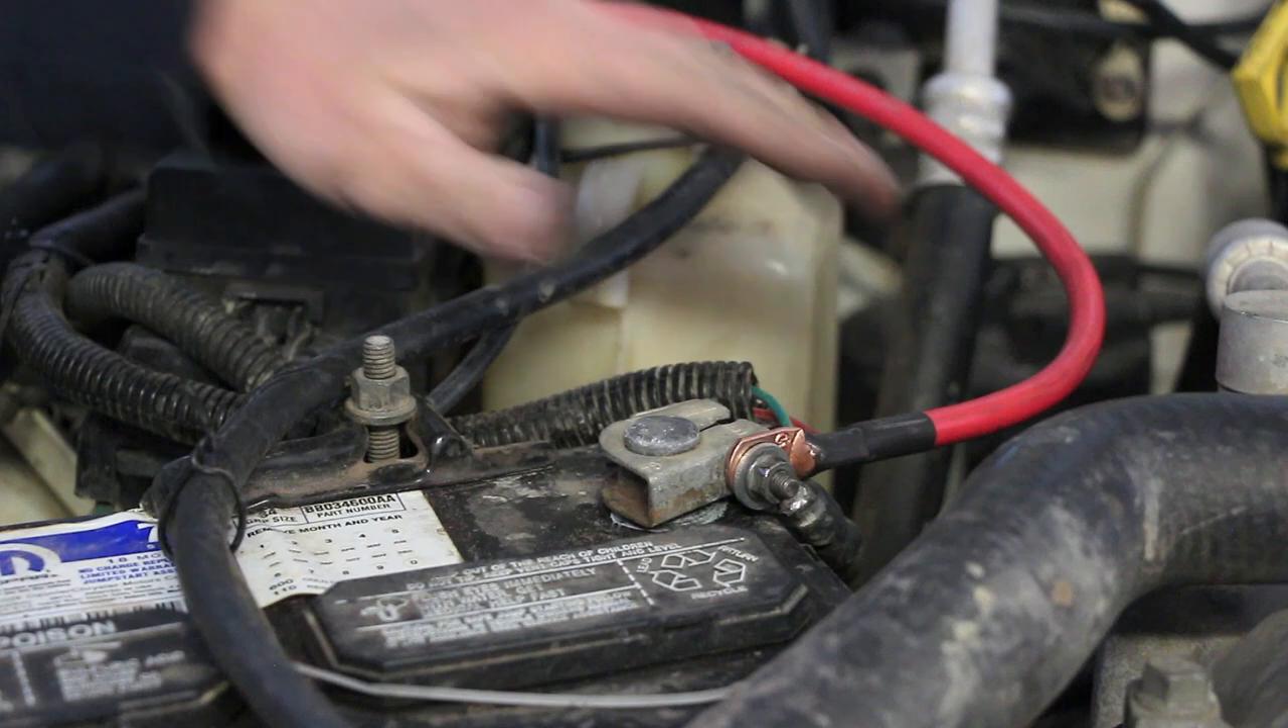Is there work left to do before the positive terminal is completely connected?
No.